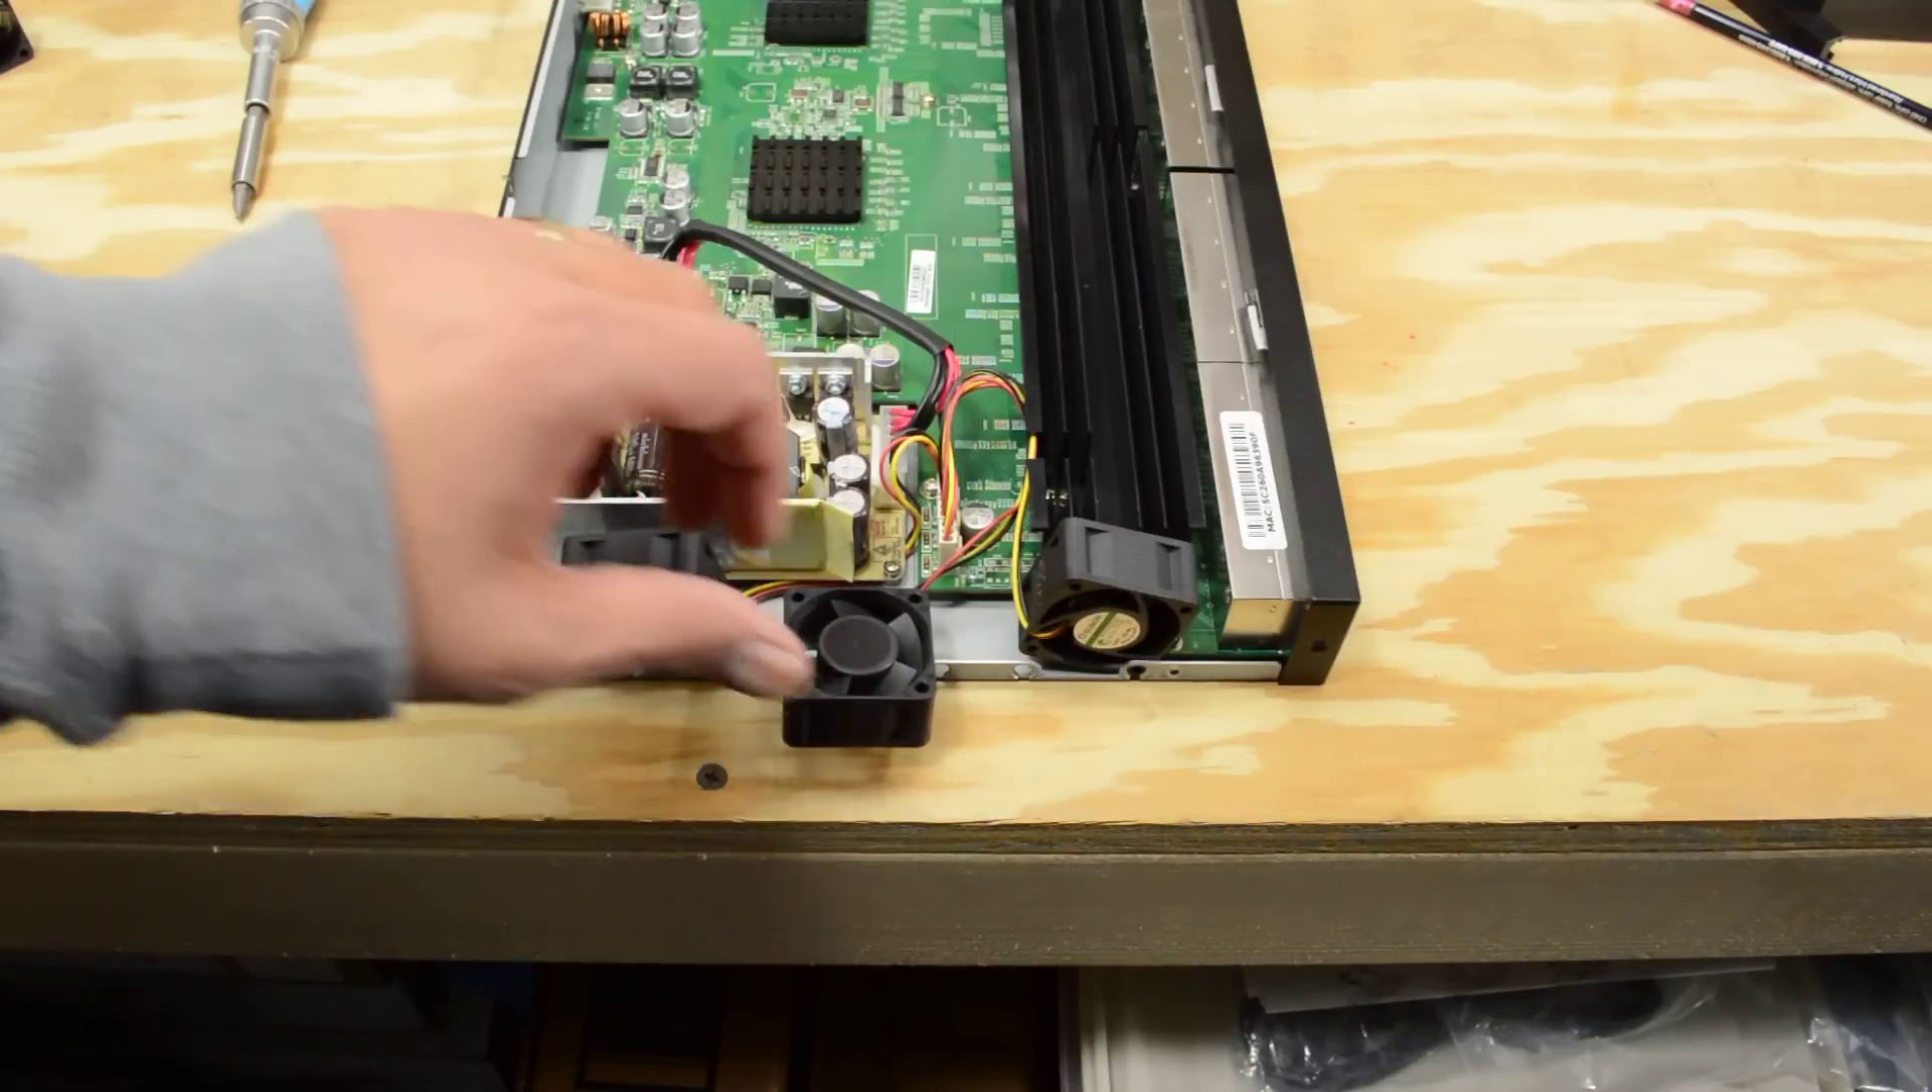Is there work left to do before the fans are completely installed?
Yes.